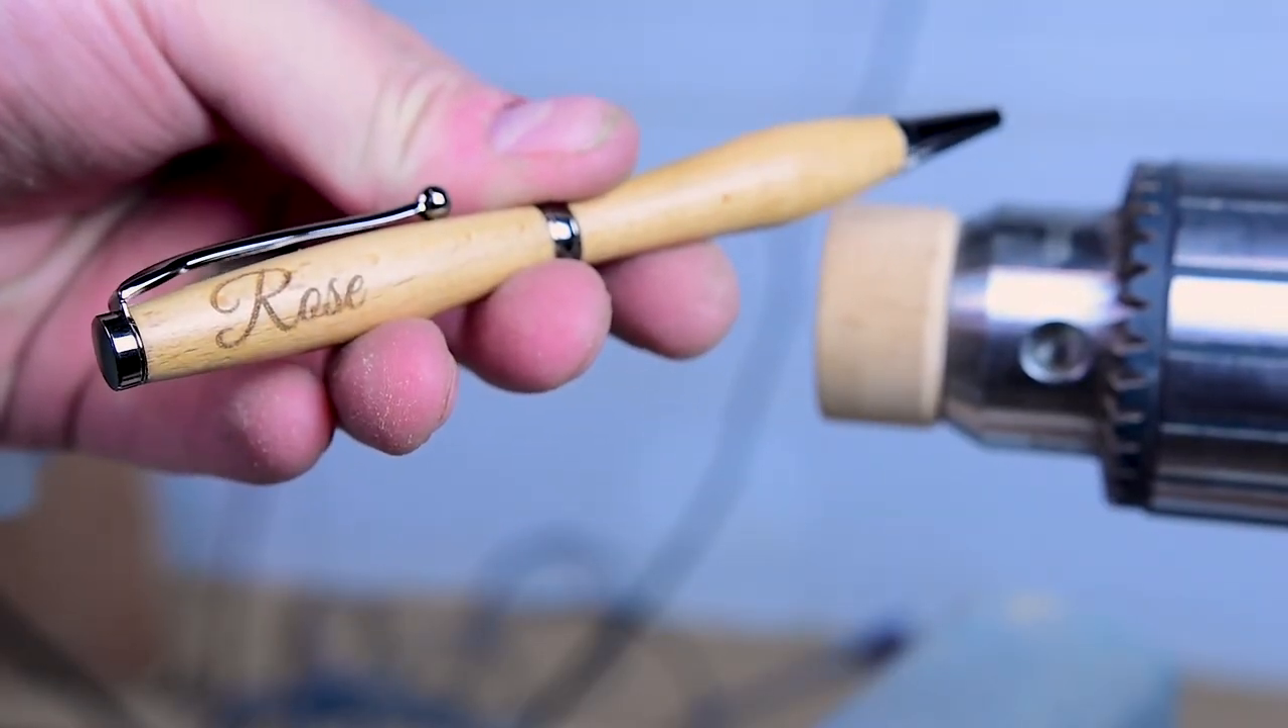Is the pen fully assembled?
Yes.